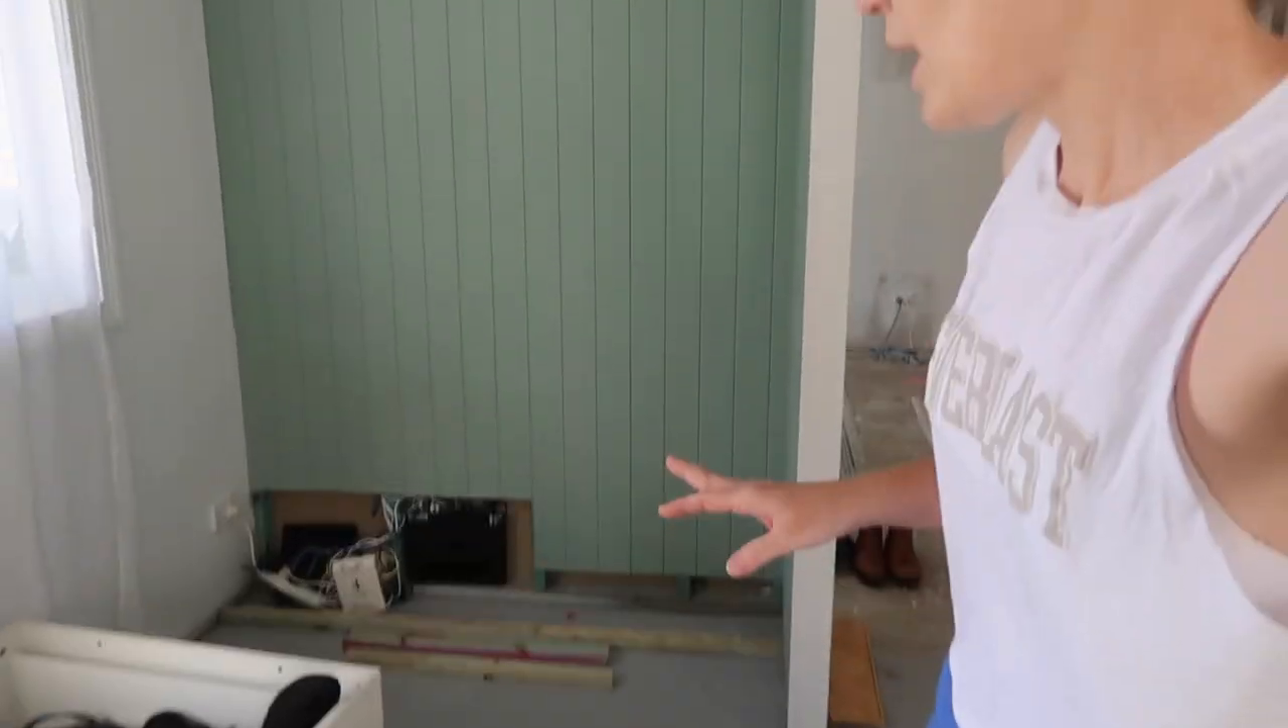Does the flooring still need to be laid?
Yes.